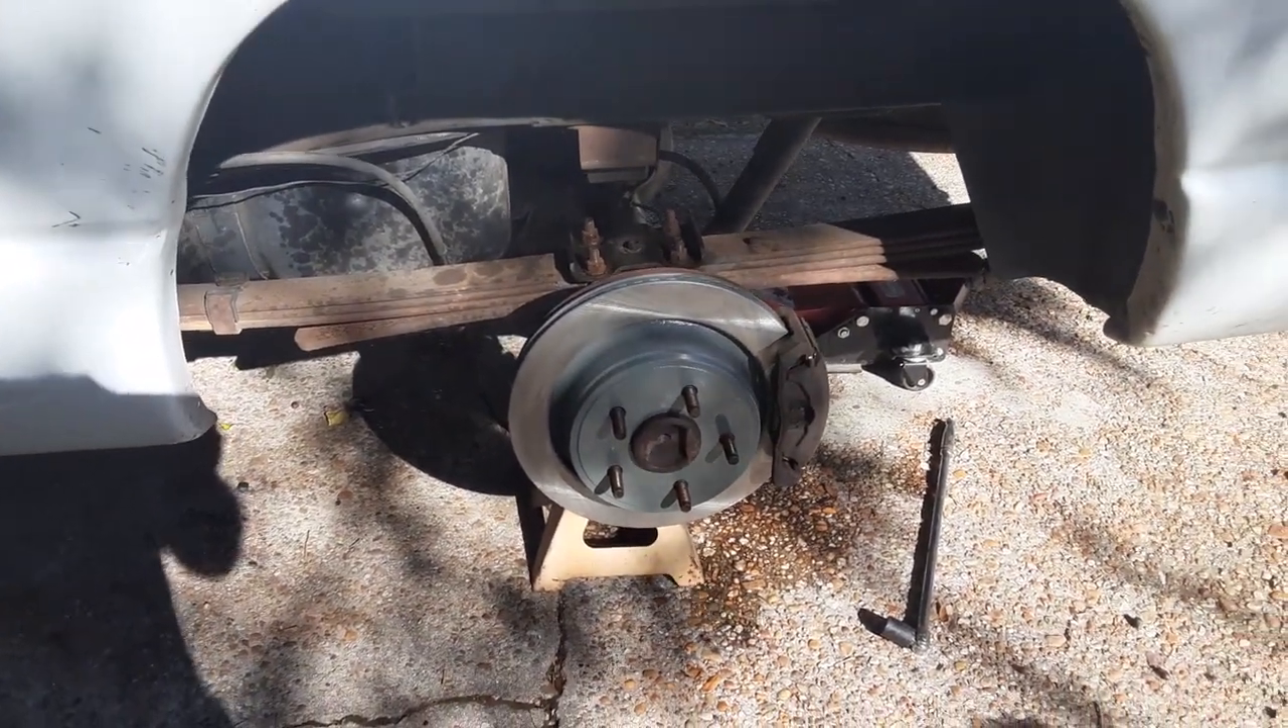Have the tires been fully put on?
No.